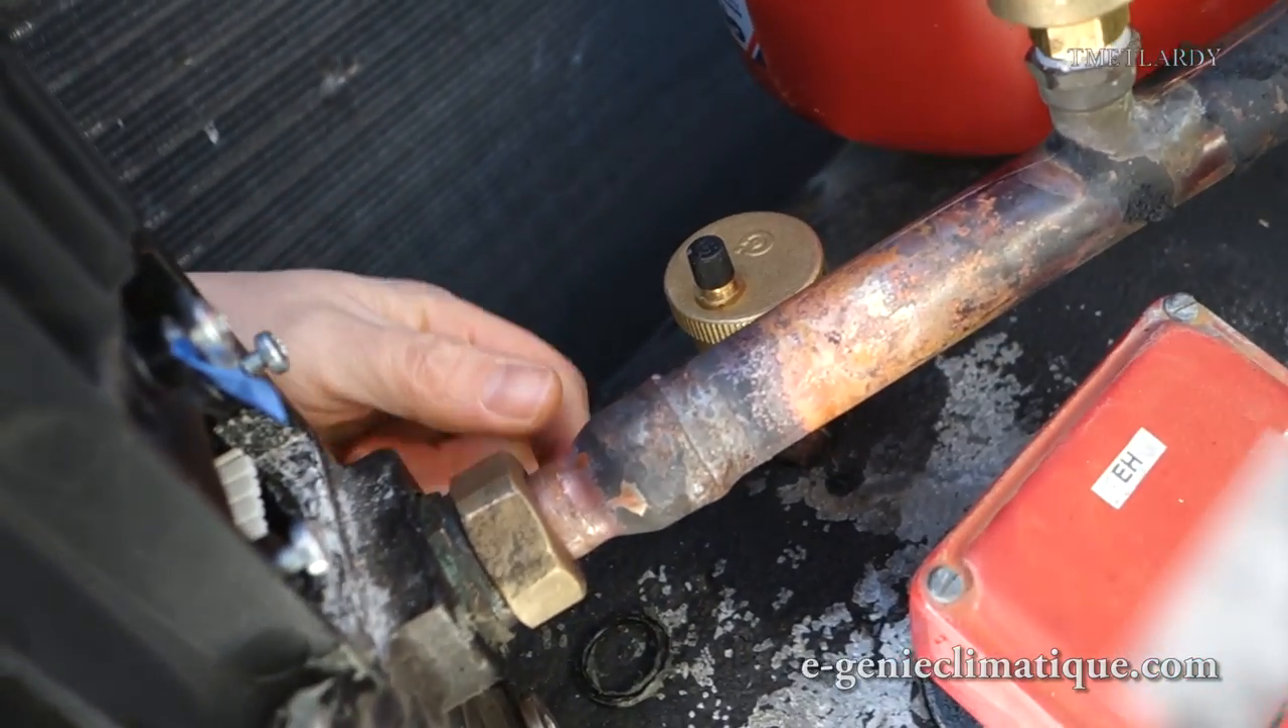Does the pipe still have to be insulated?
Yes.